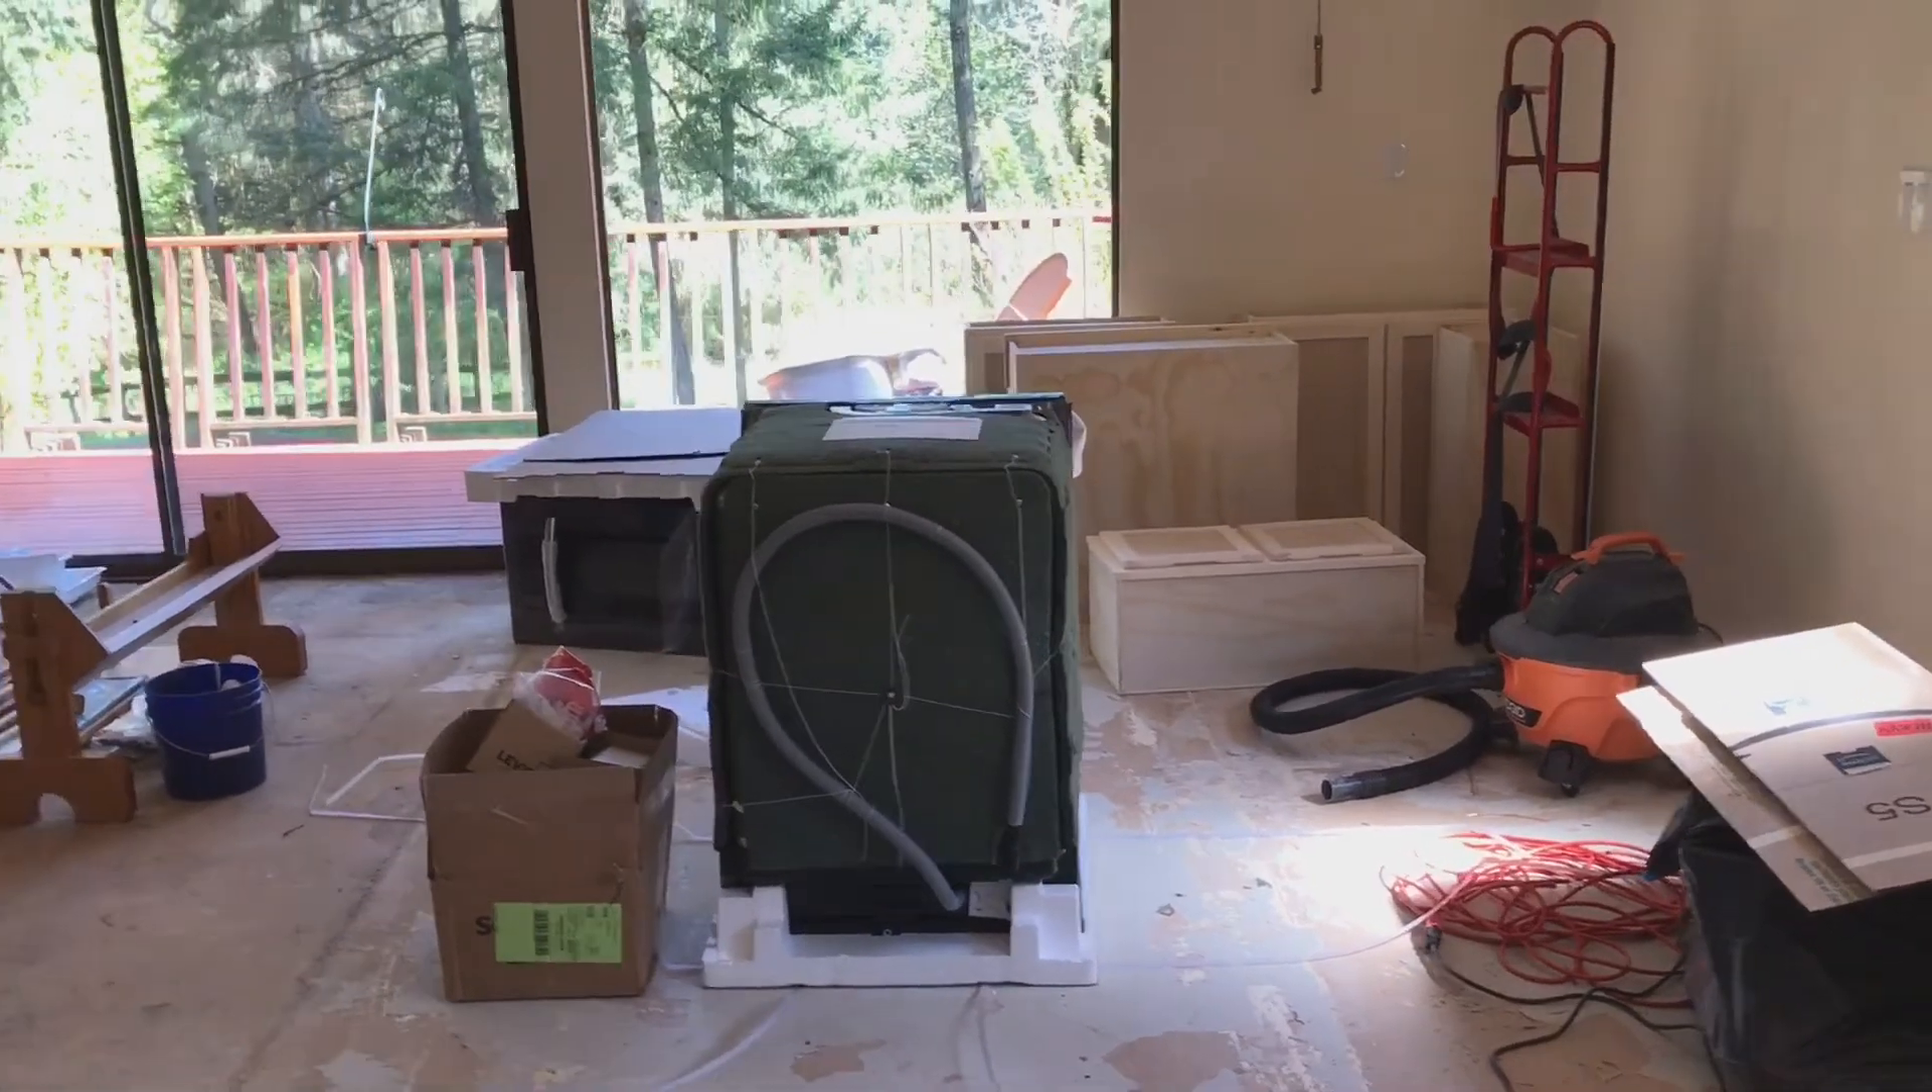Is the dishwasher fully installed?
No.